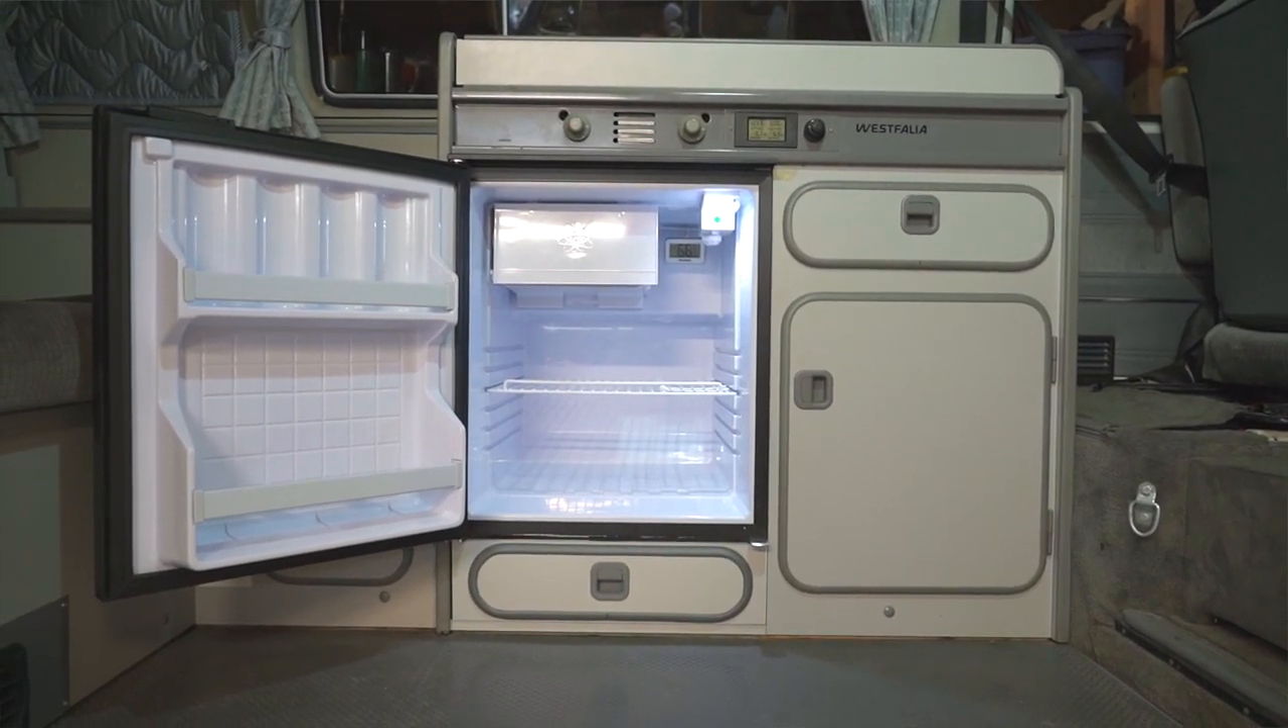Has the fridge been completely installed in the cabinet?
Yes.